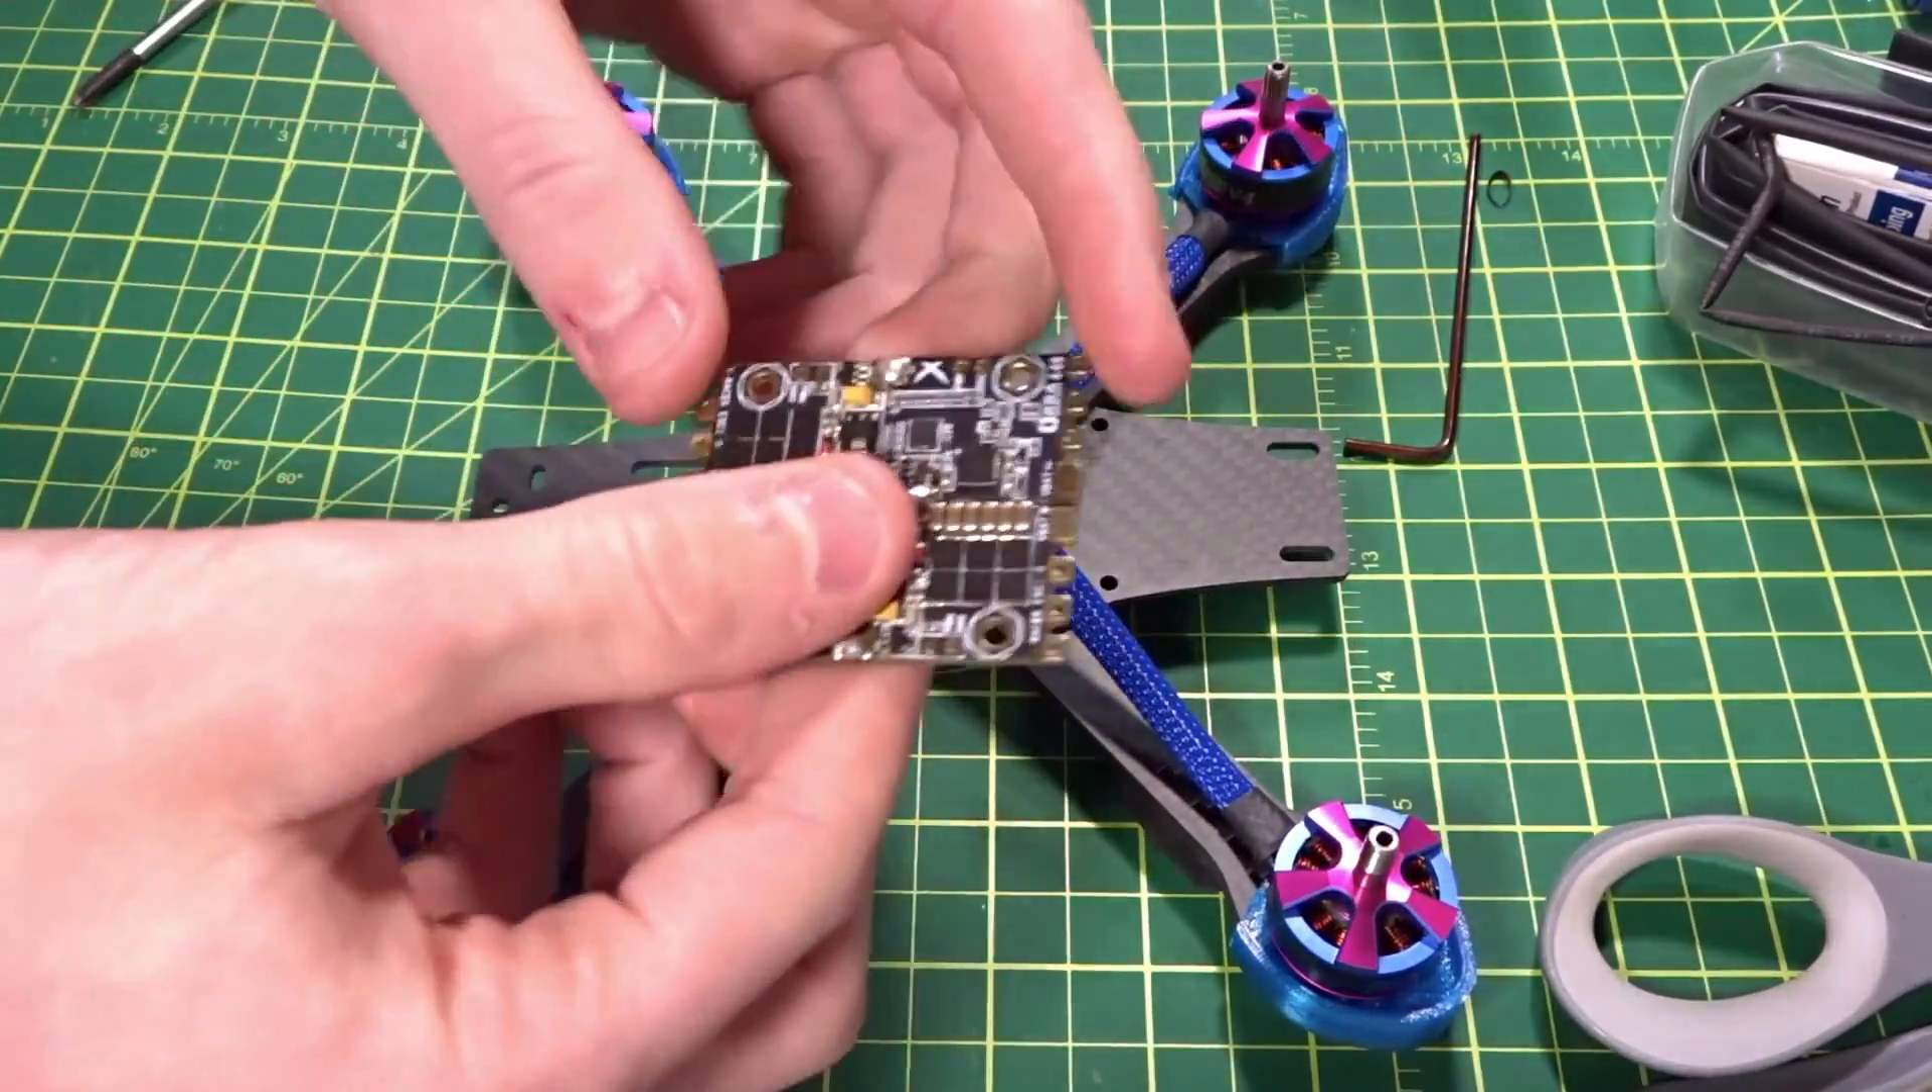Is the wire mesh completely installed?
Yes.